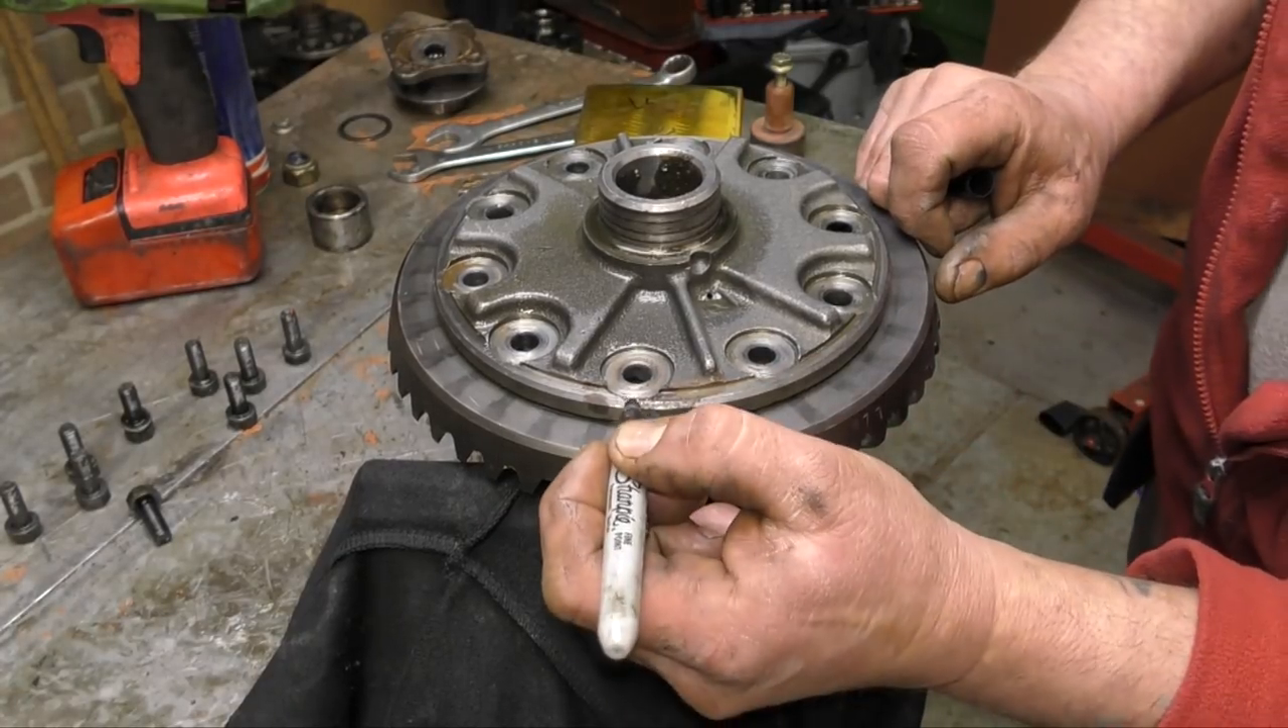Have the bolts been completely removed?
Yes.